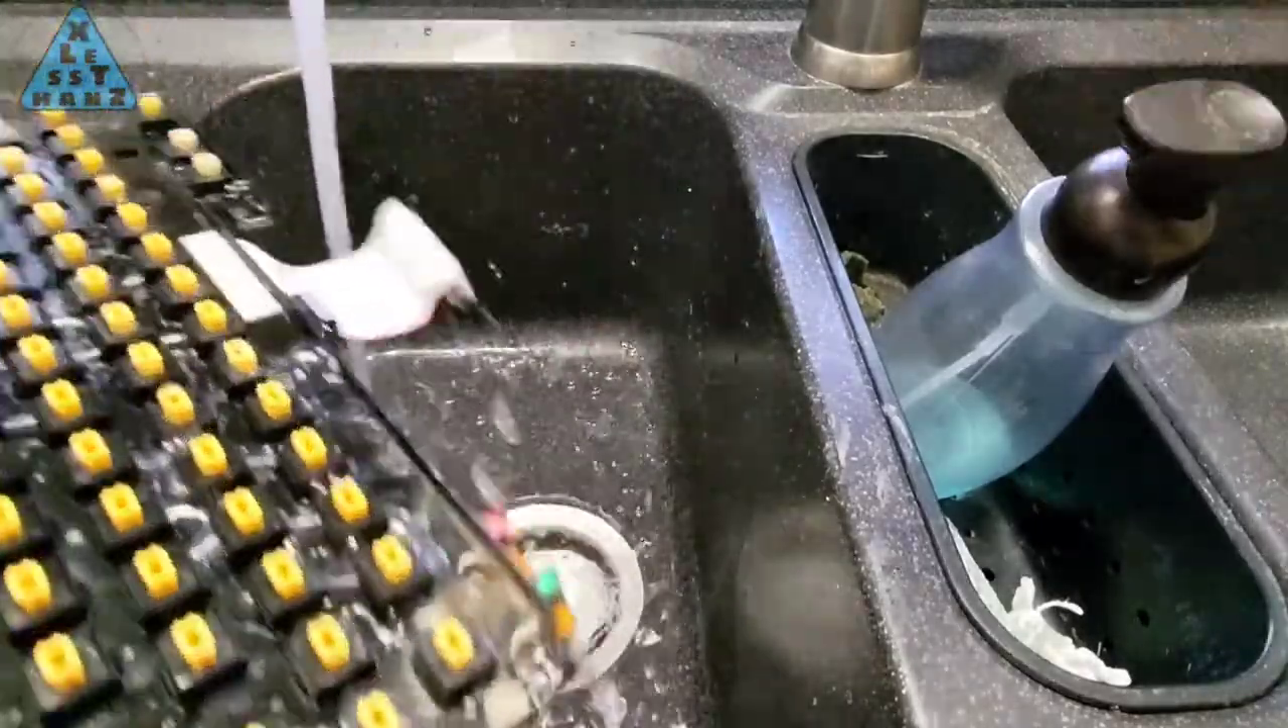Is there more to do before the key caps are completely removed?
No.